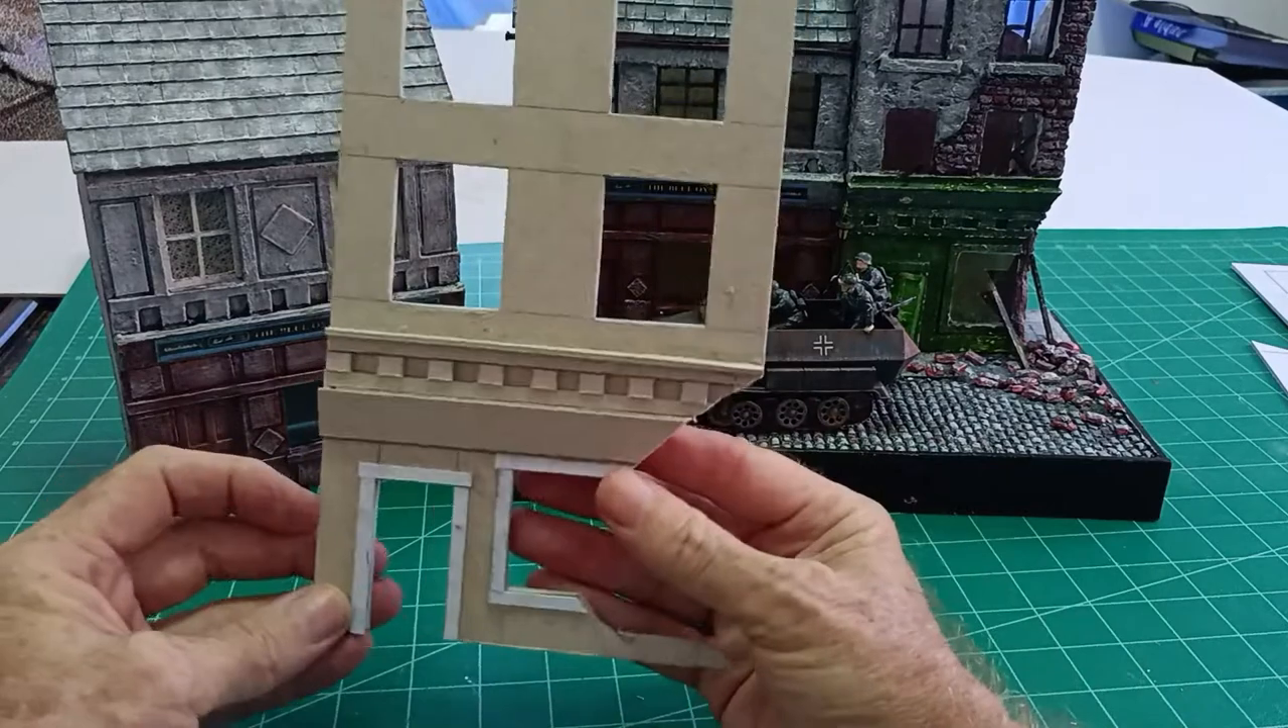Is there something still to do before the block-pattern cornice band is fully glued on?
No.